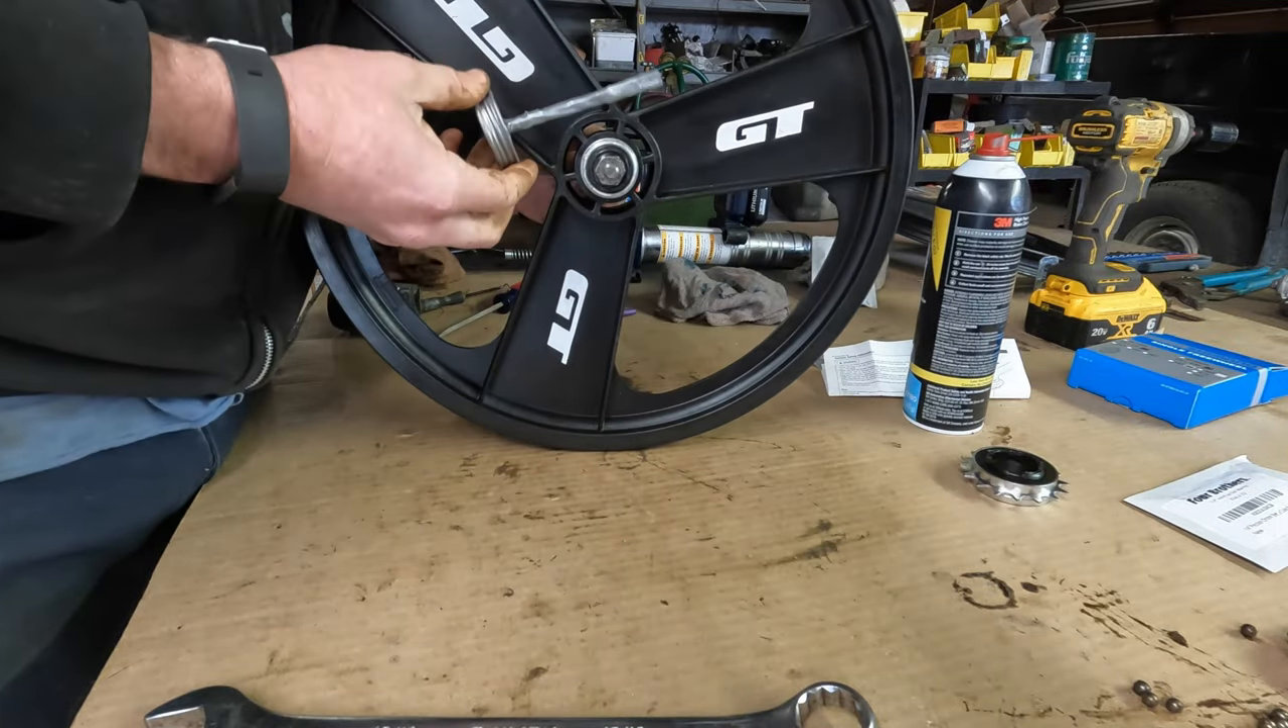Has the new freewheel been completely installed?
No.